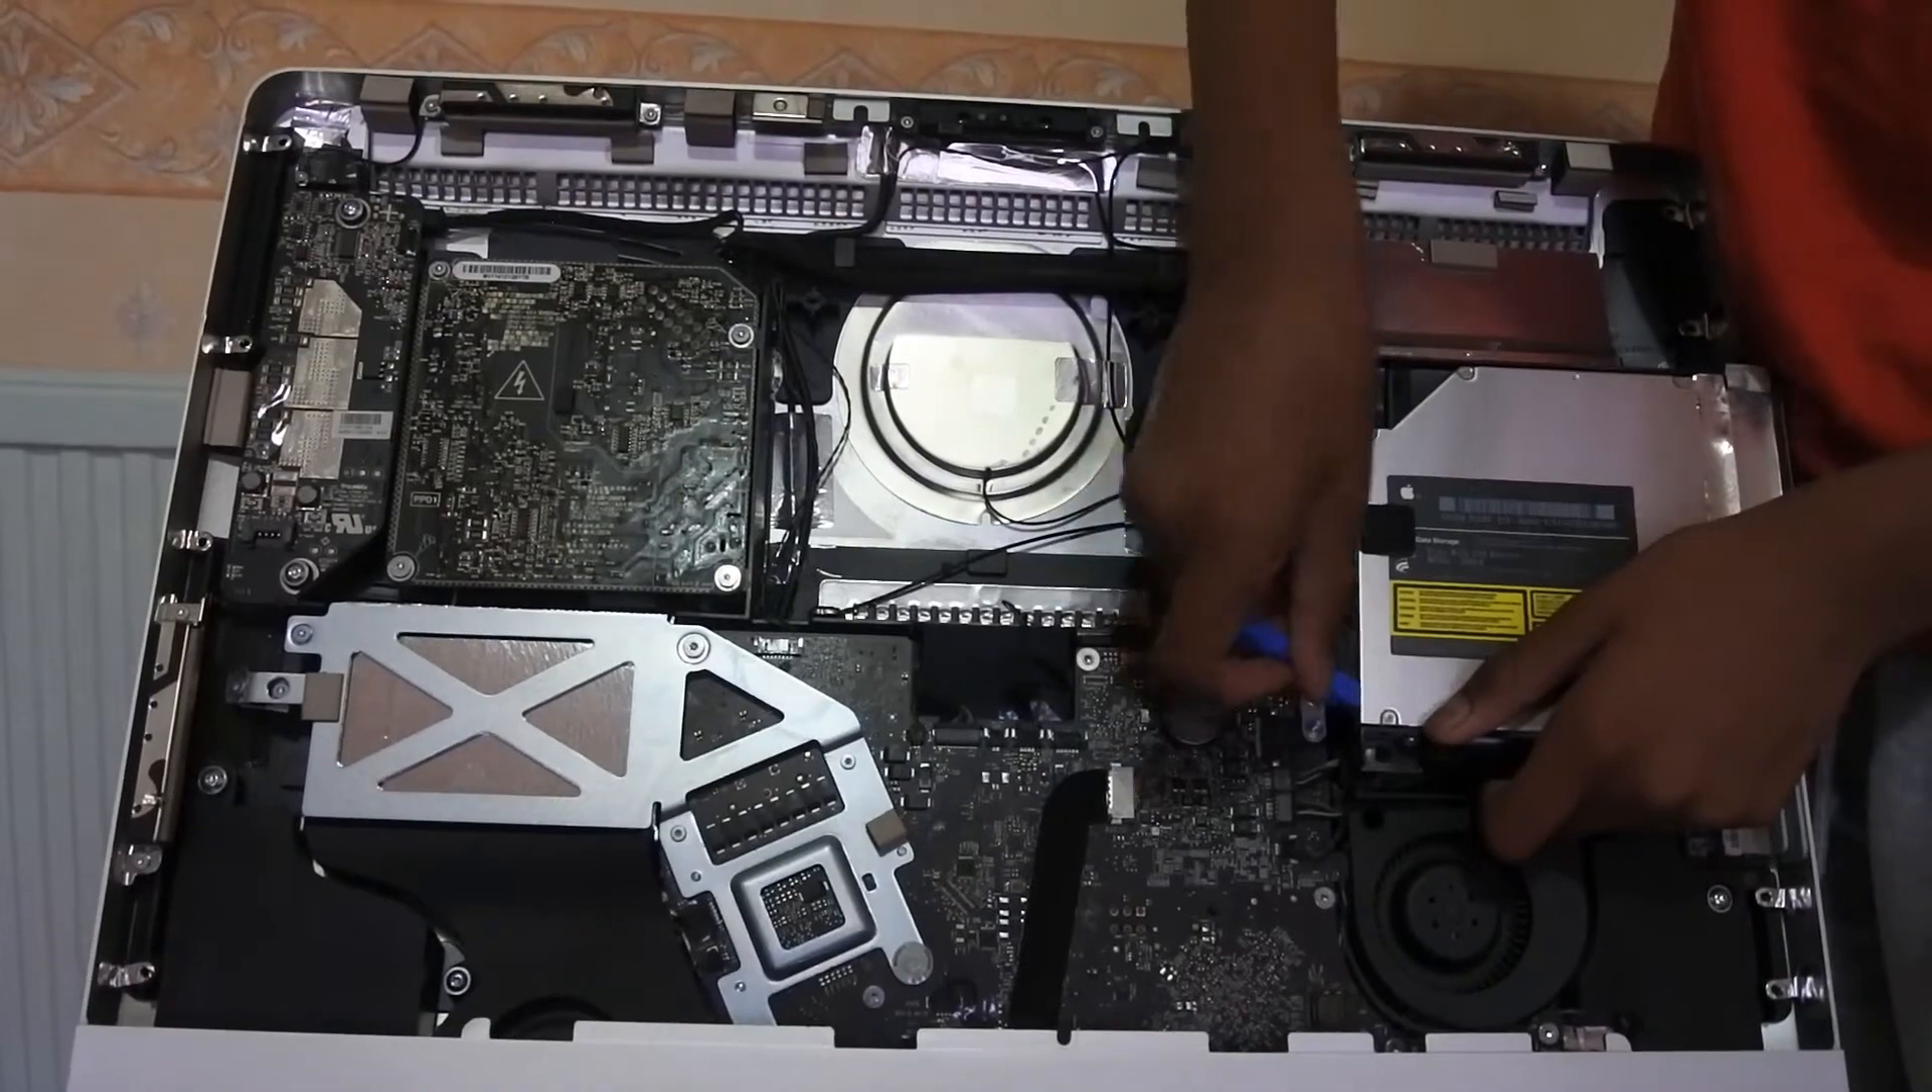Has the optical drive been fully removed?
No.